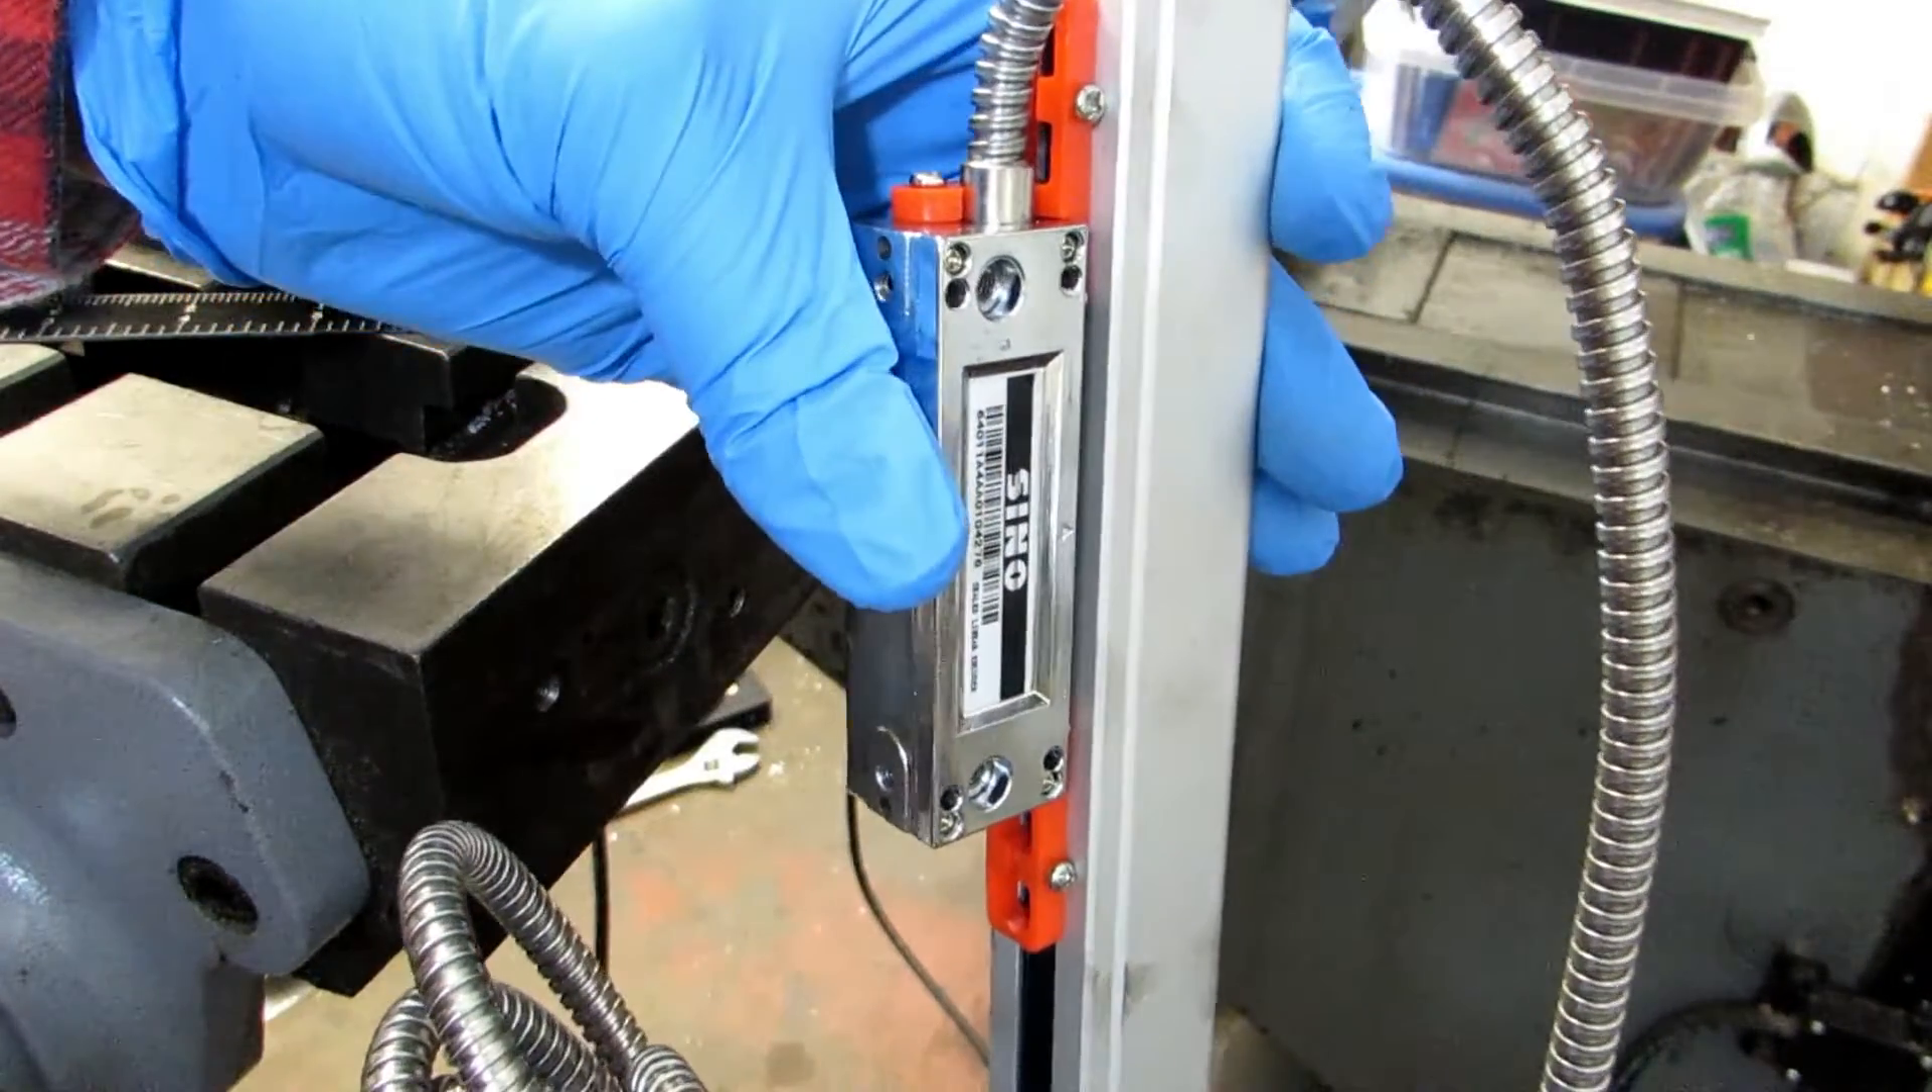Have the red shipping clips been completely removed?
No.